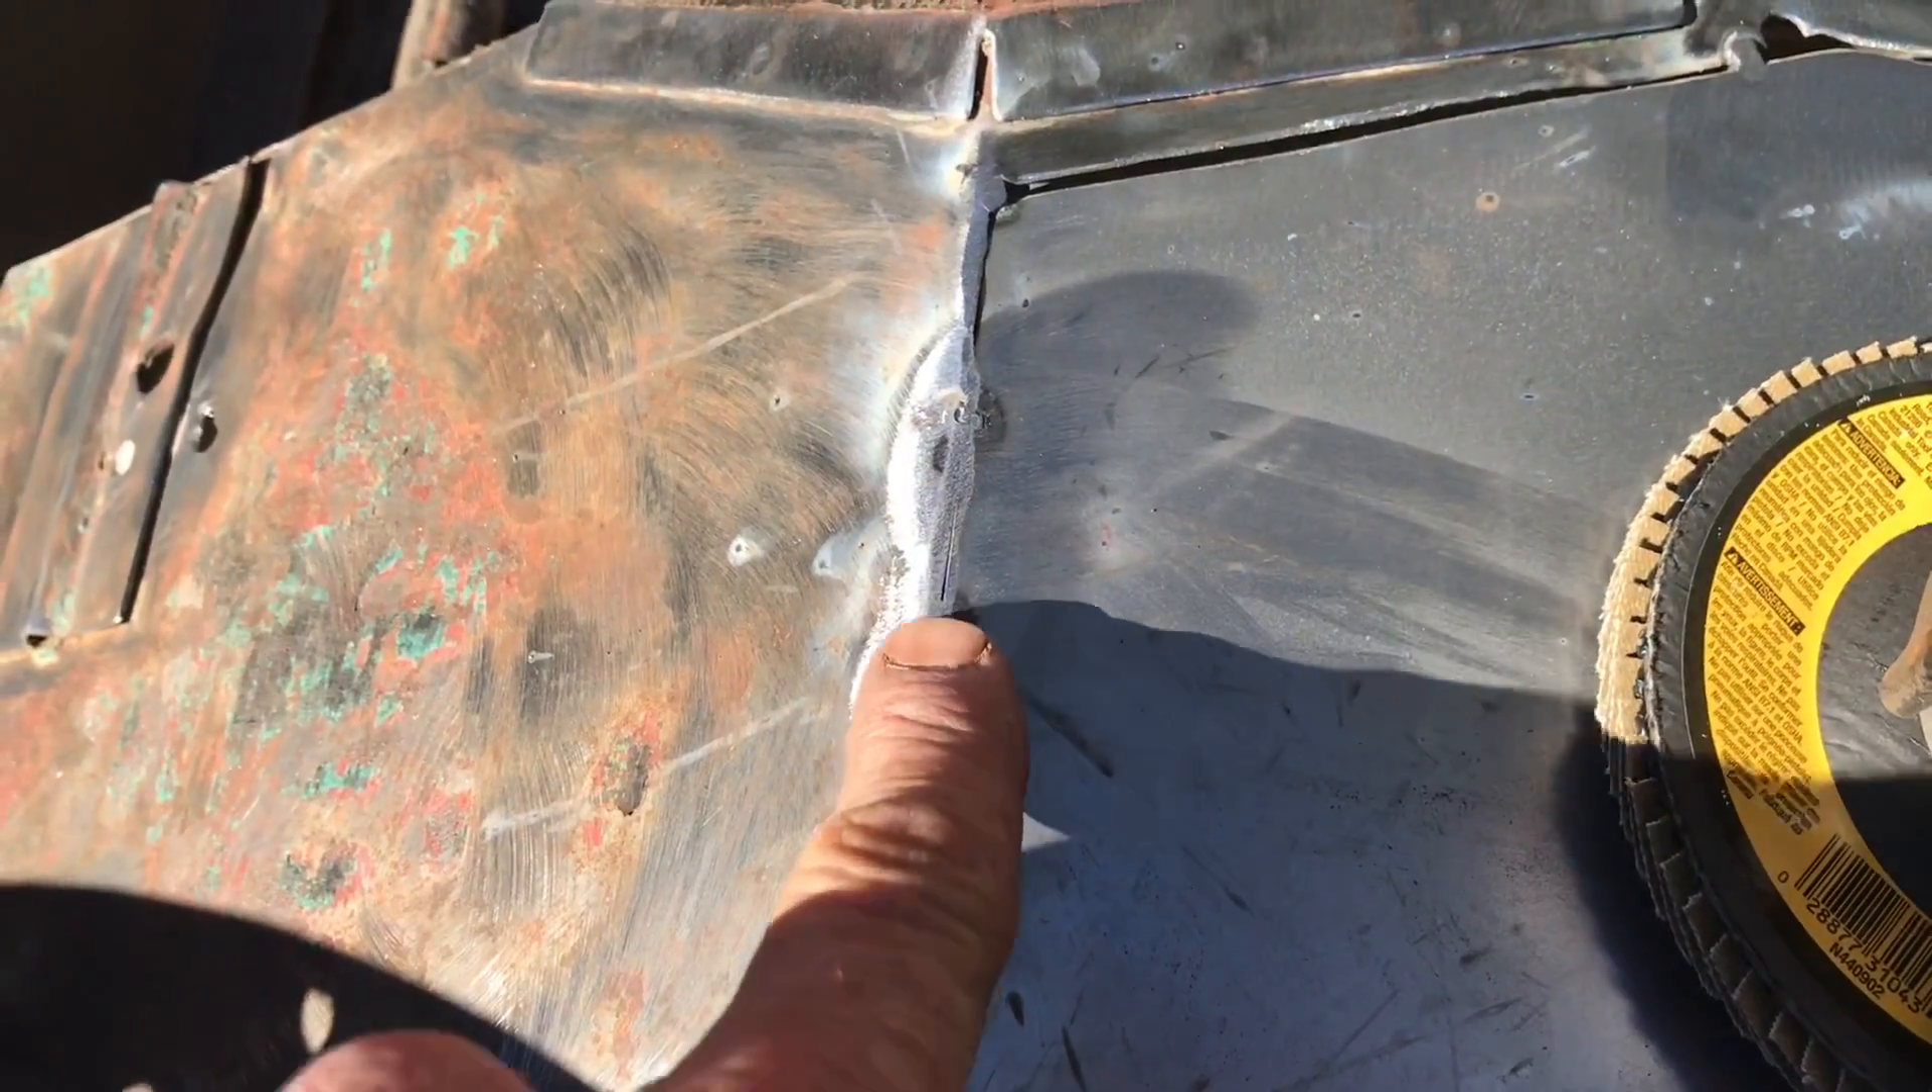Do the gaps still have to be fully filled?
Yes.